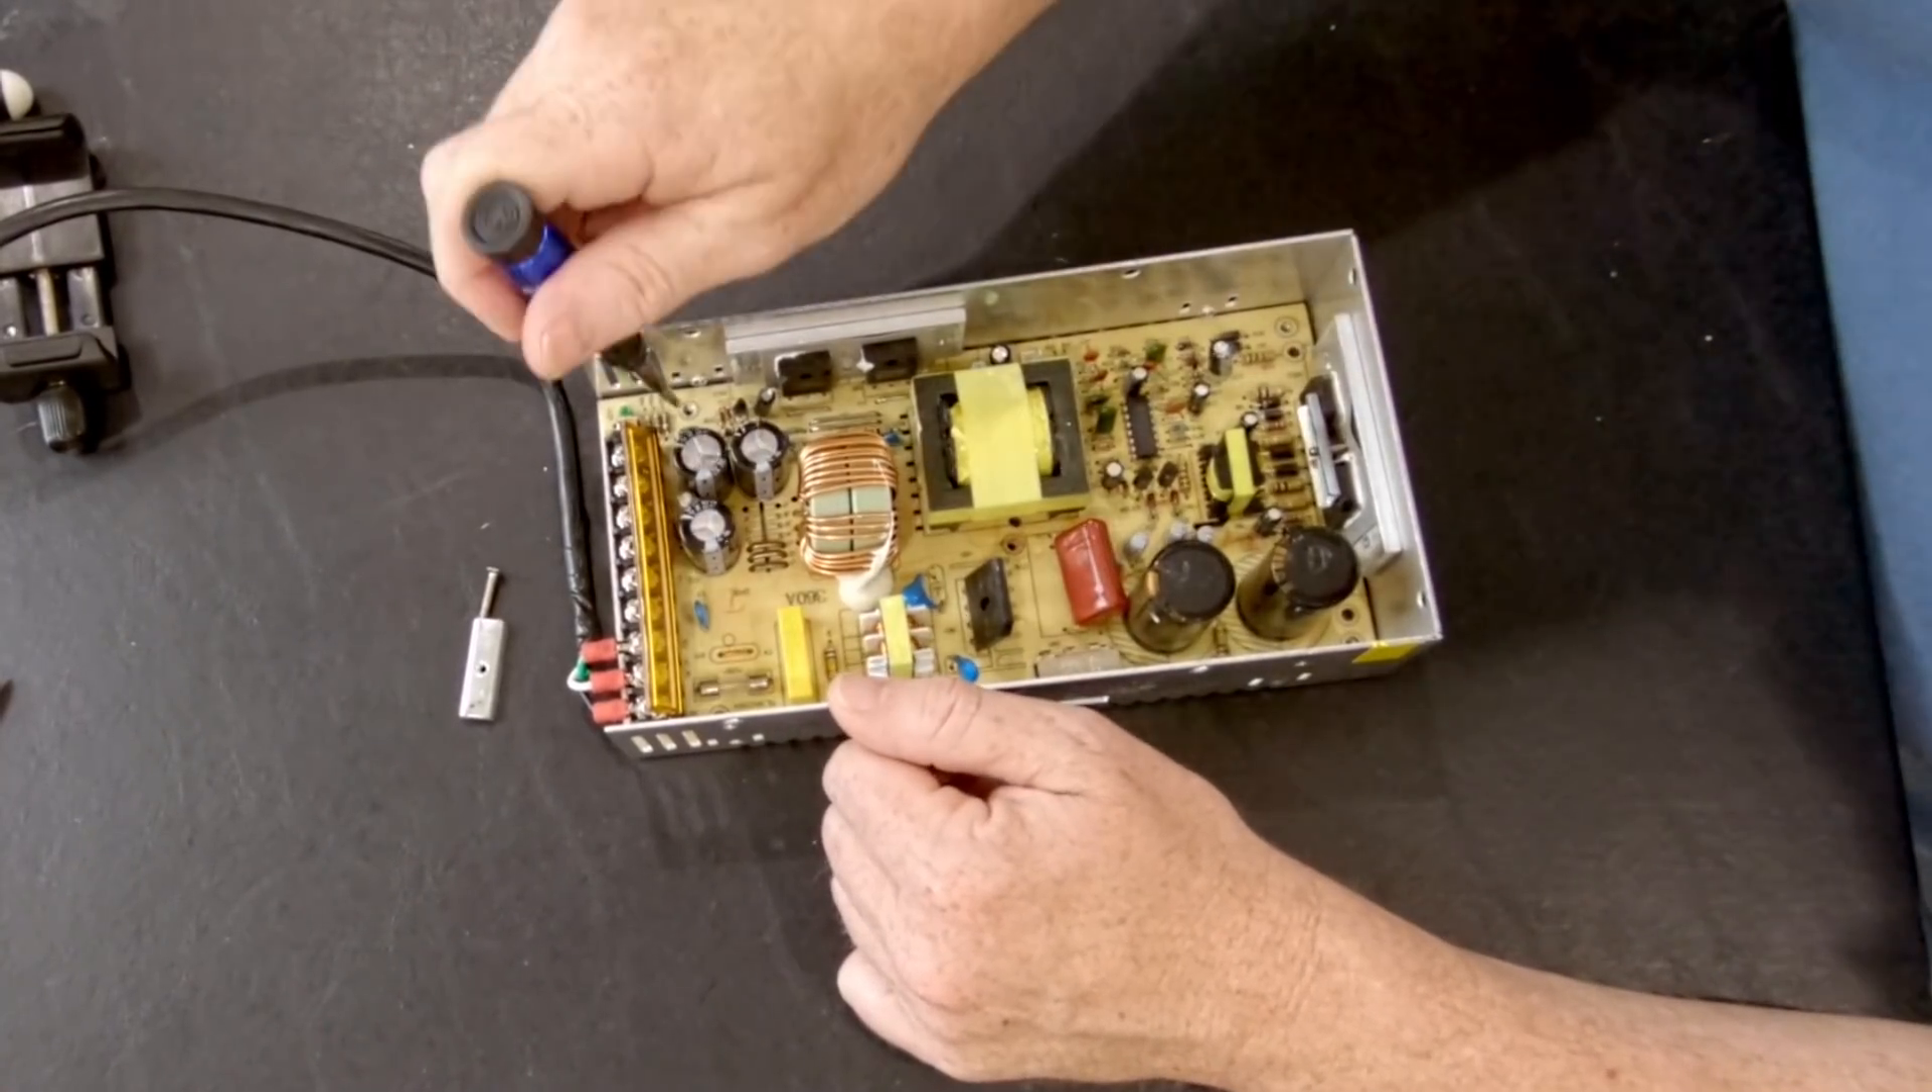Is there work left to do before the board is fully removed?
Yes.